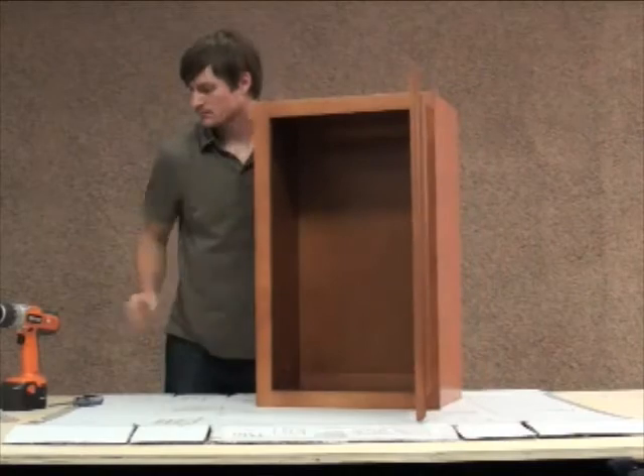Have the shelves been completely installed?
No.